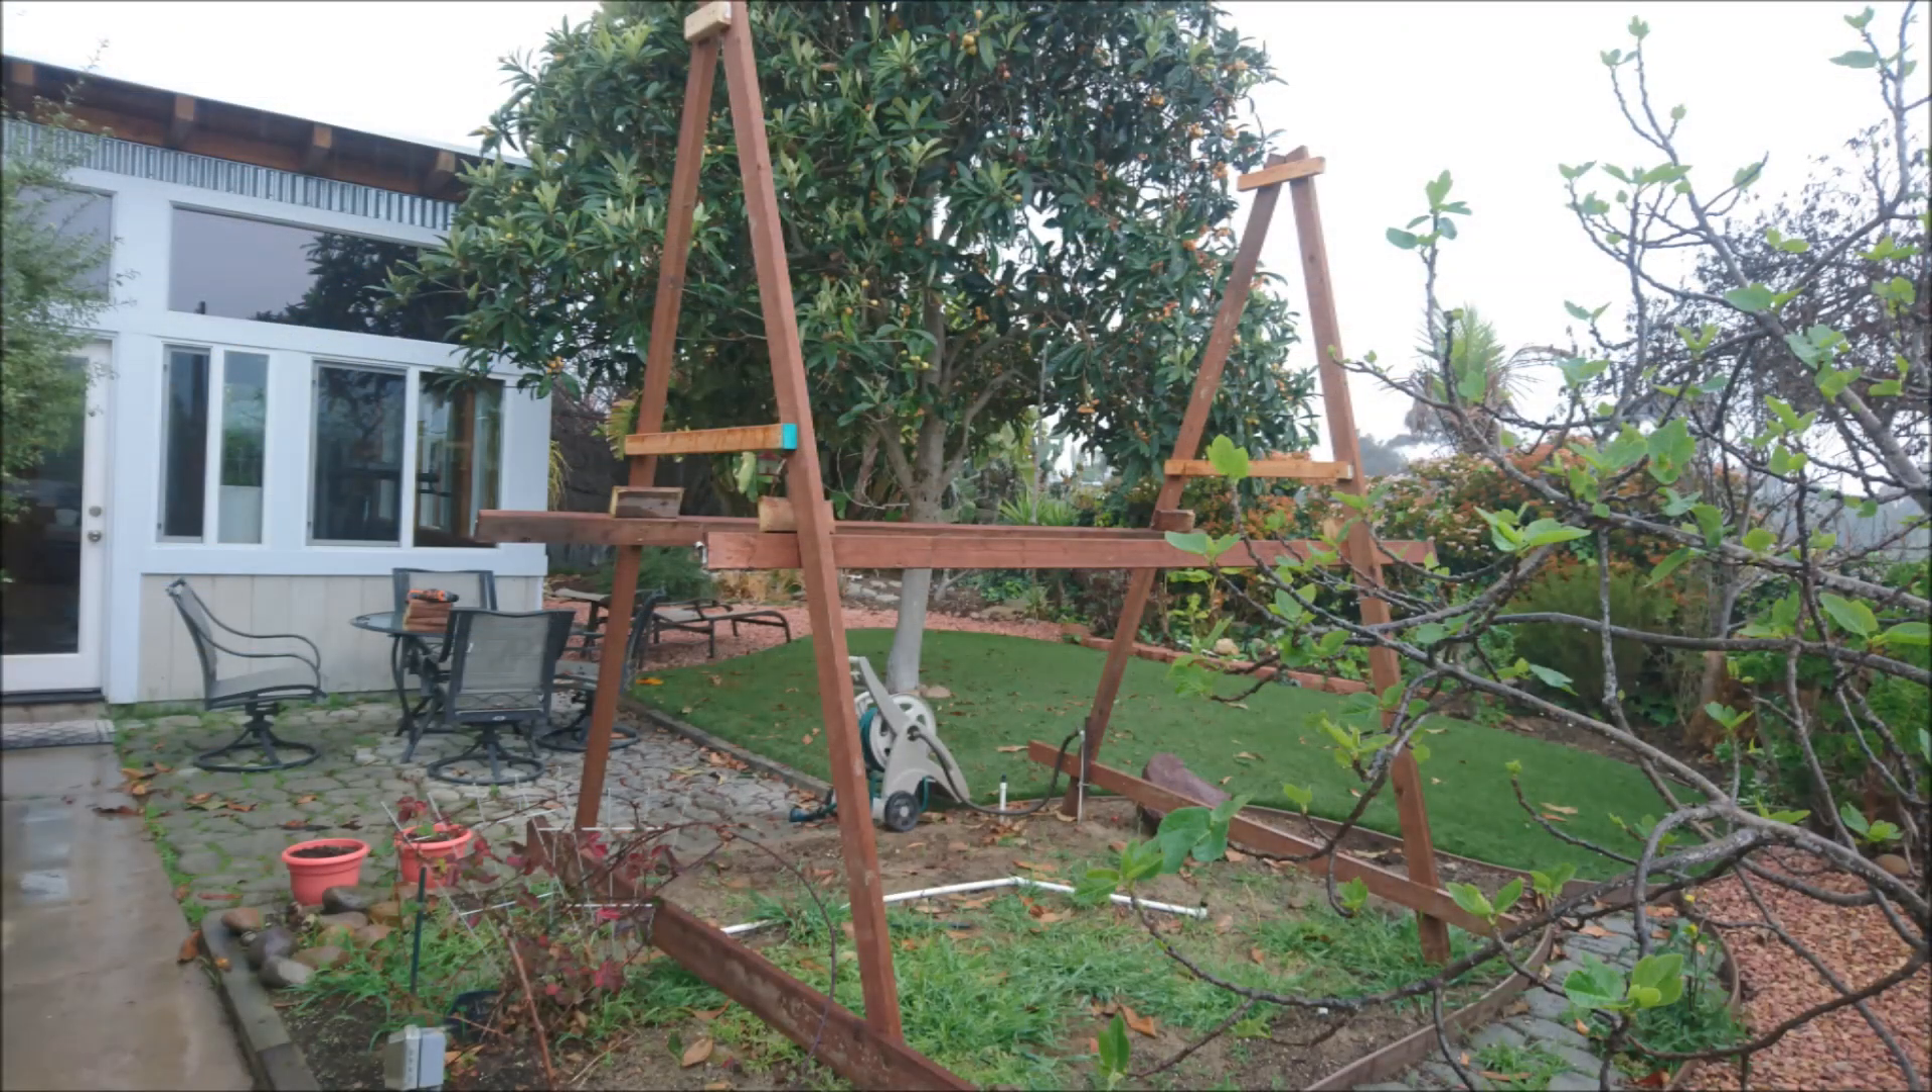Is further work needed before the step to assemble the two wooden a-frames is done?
No.